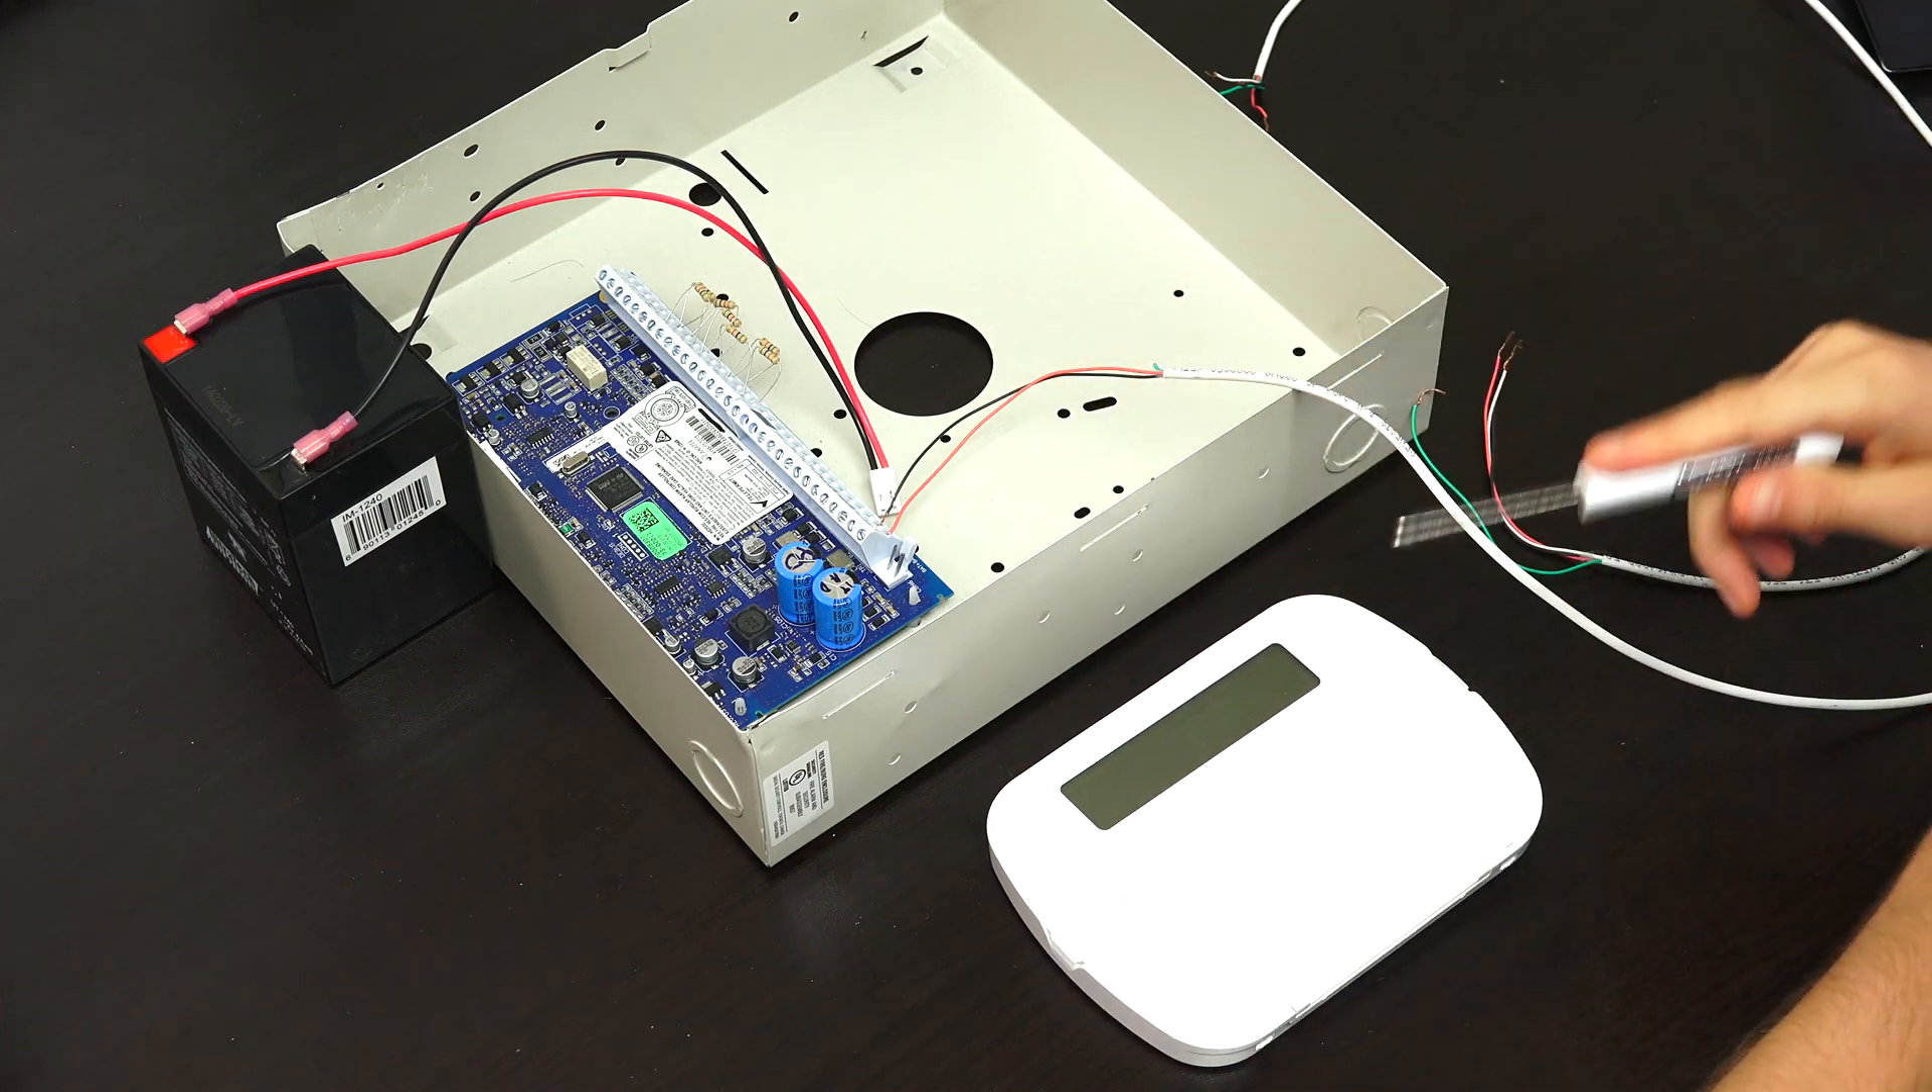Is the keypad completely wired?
No.